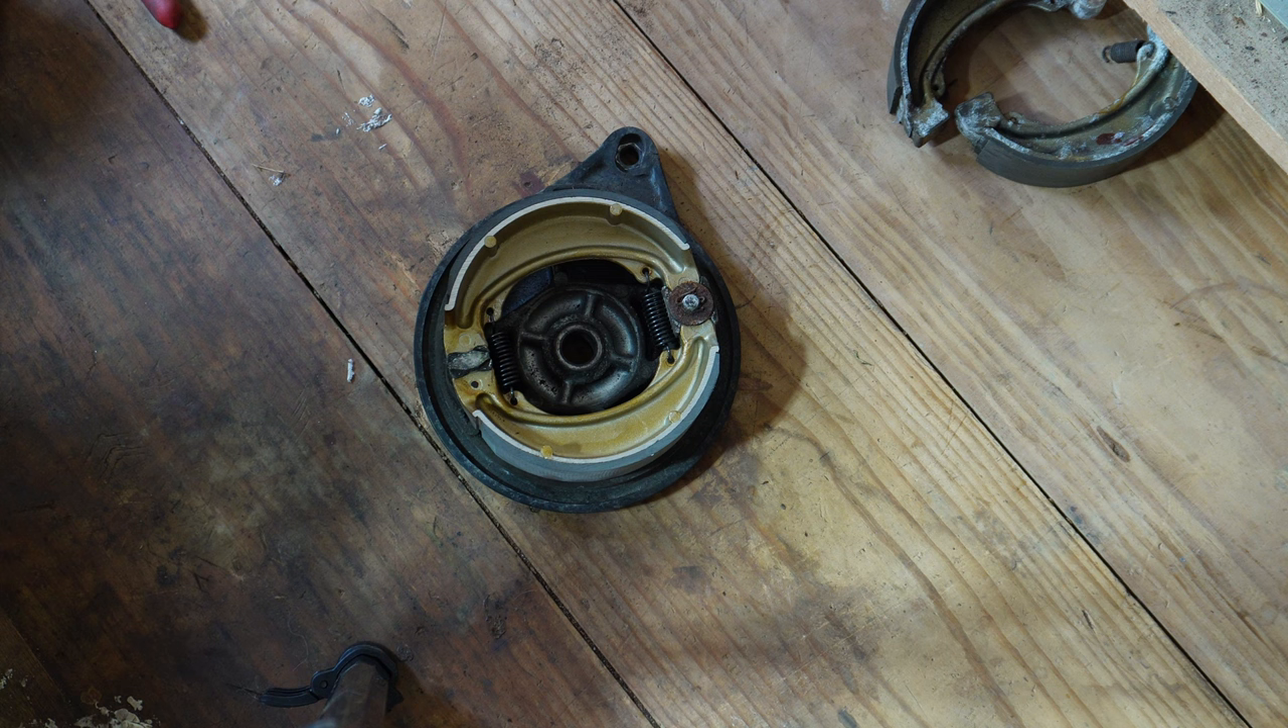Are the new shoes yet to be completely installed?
No.